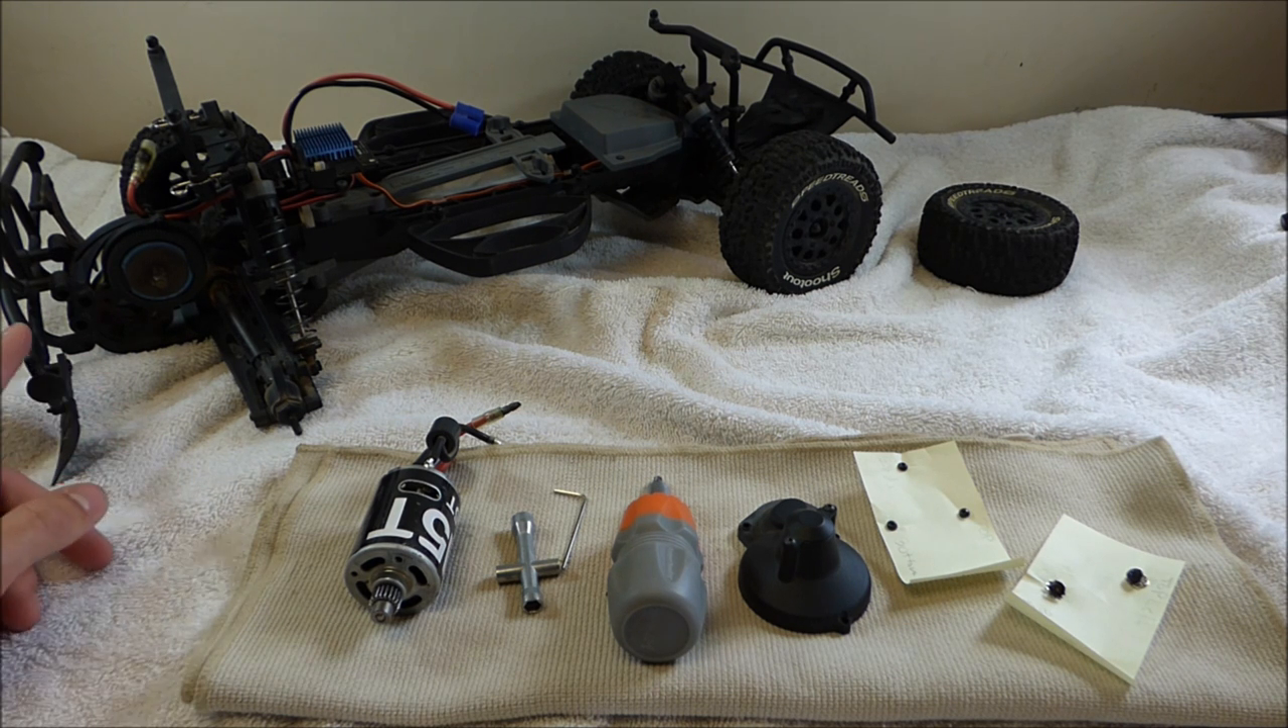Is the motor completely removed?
Yes.